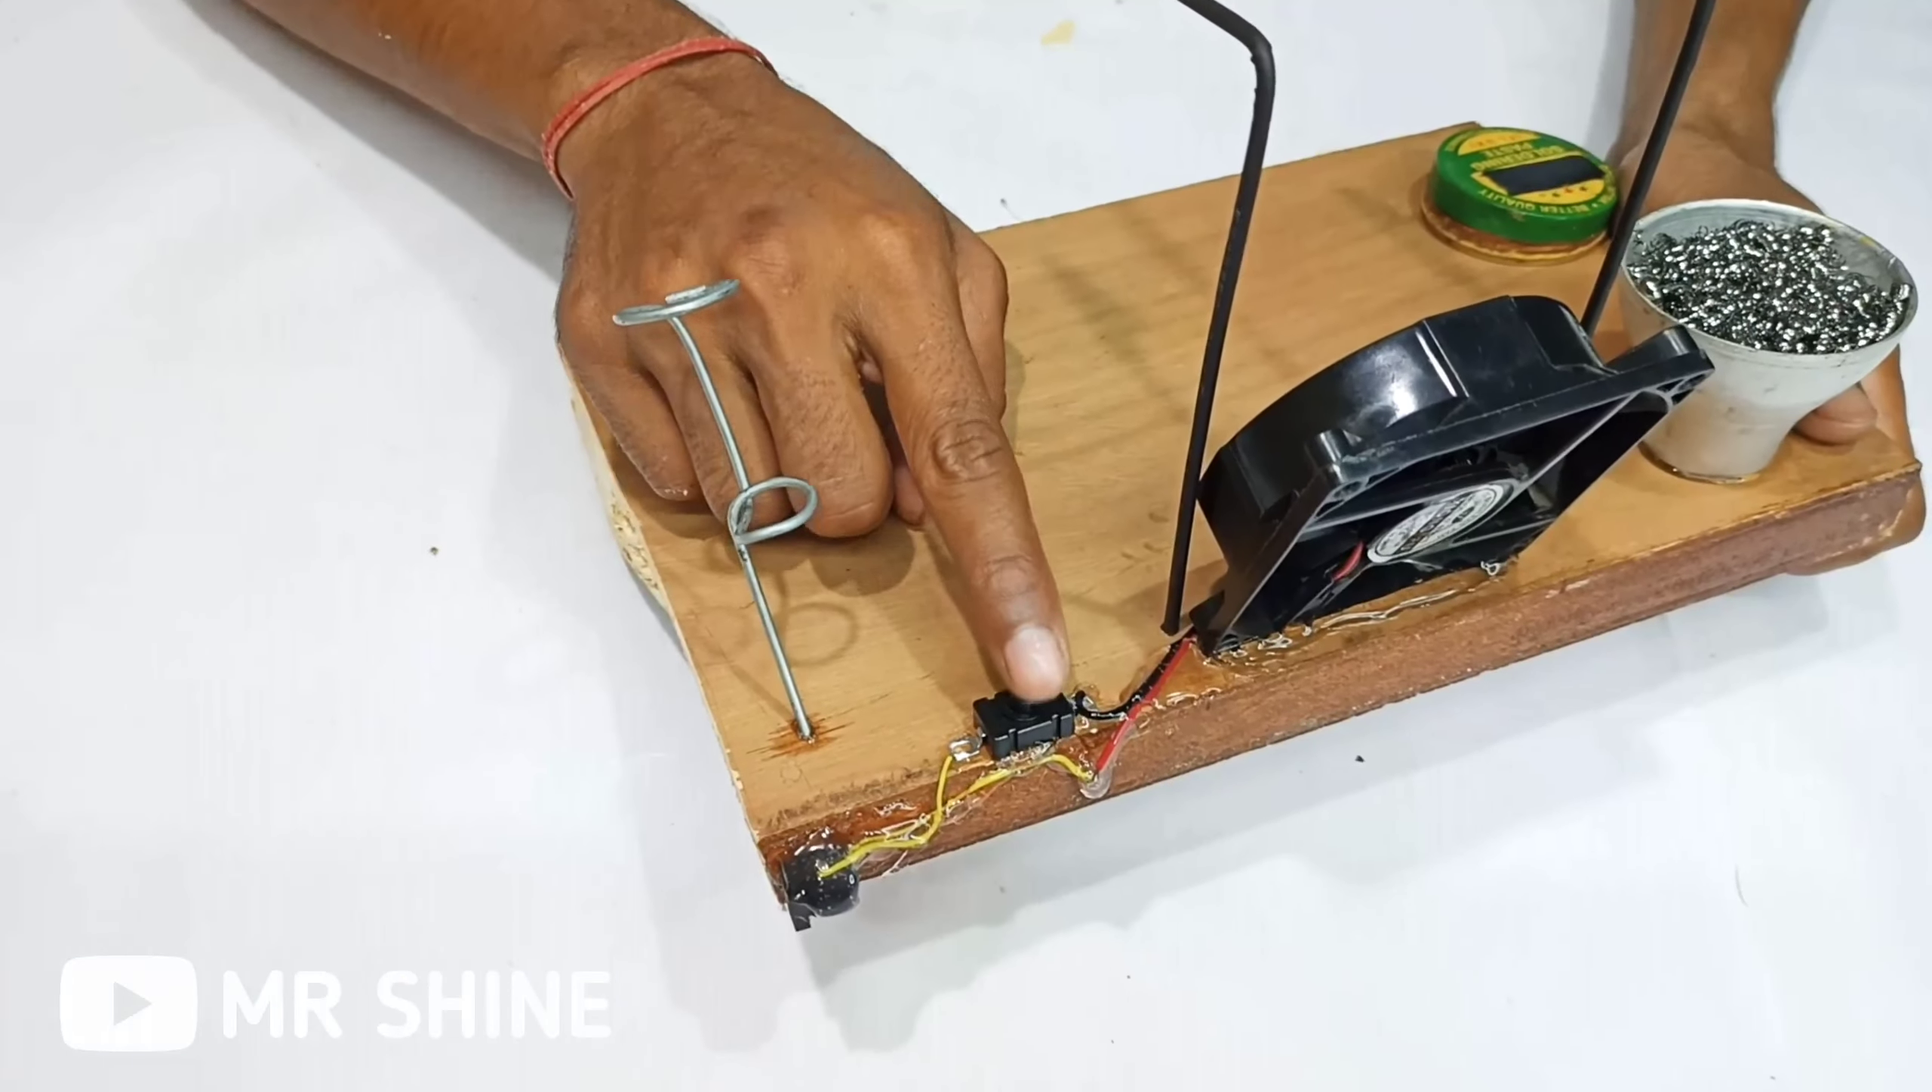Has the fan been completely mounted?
Yes.